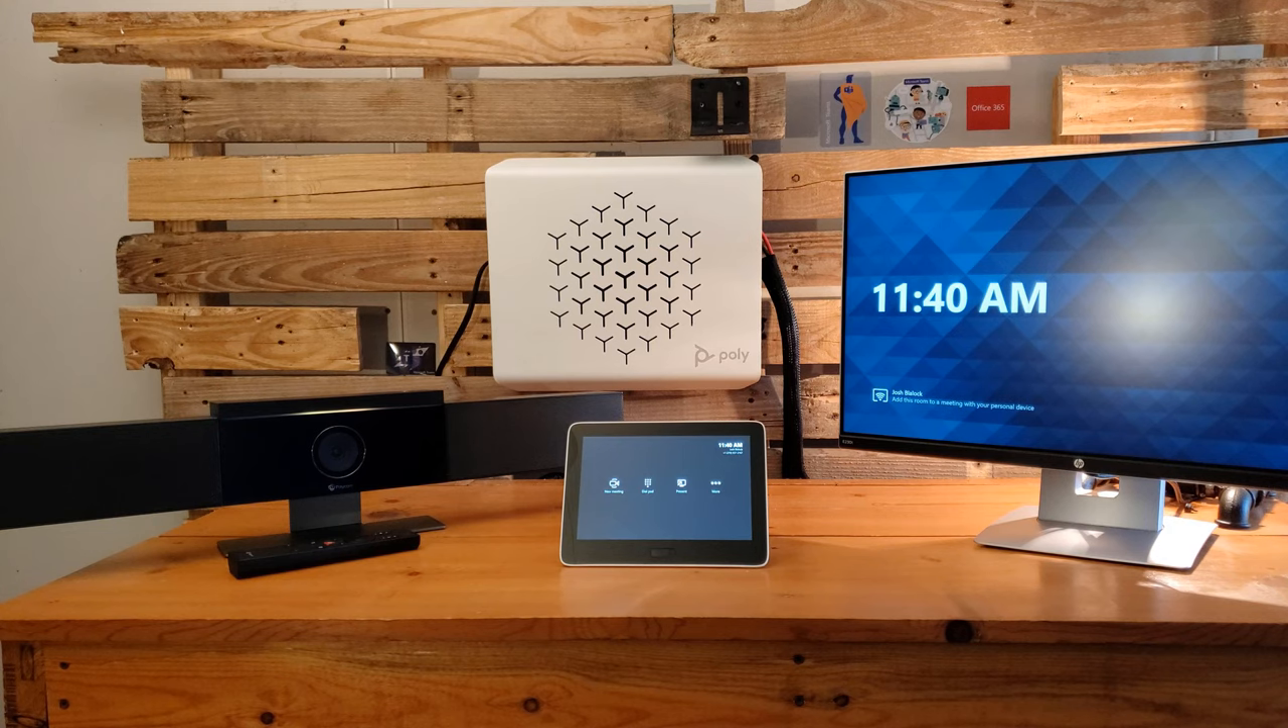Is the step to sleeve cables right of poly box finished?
Yes.